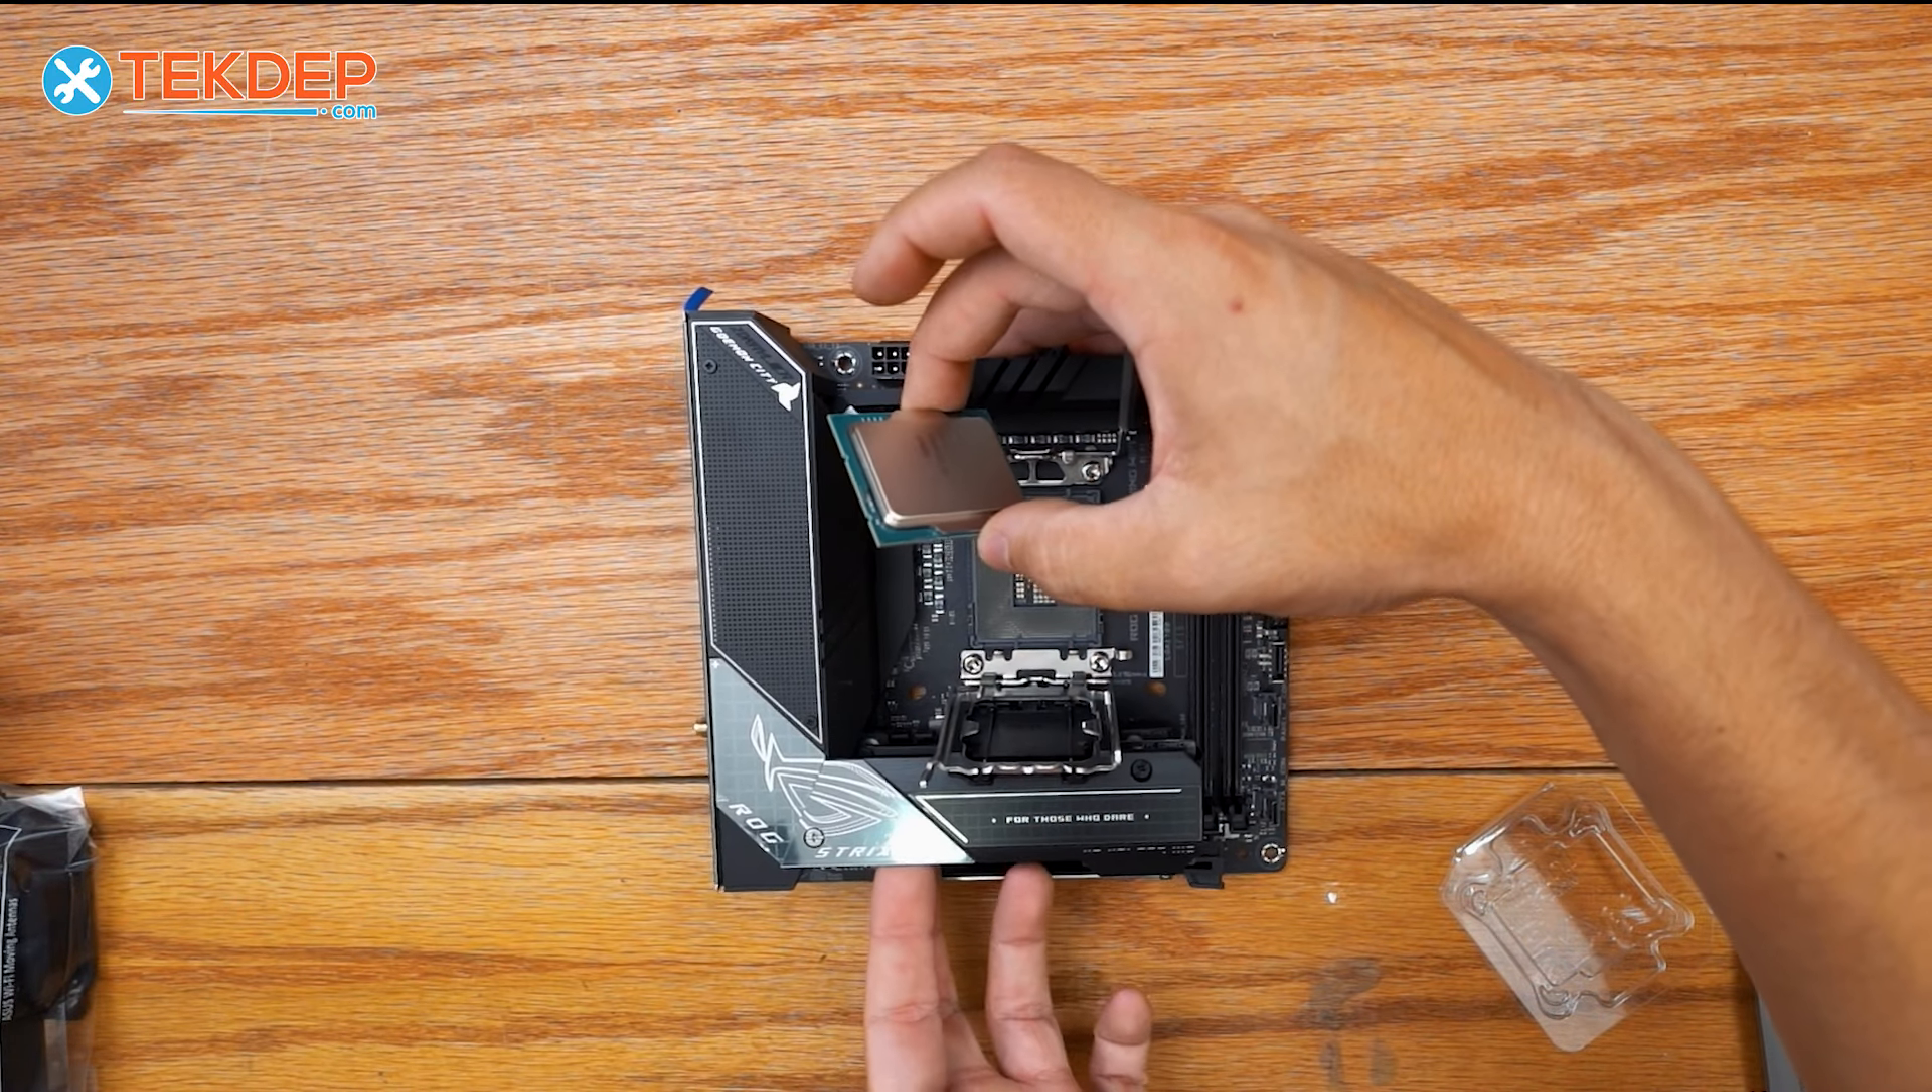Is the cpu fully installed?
No.